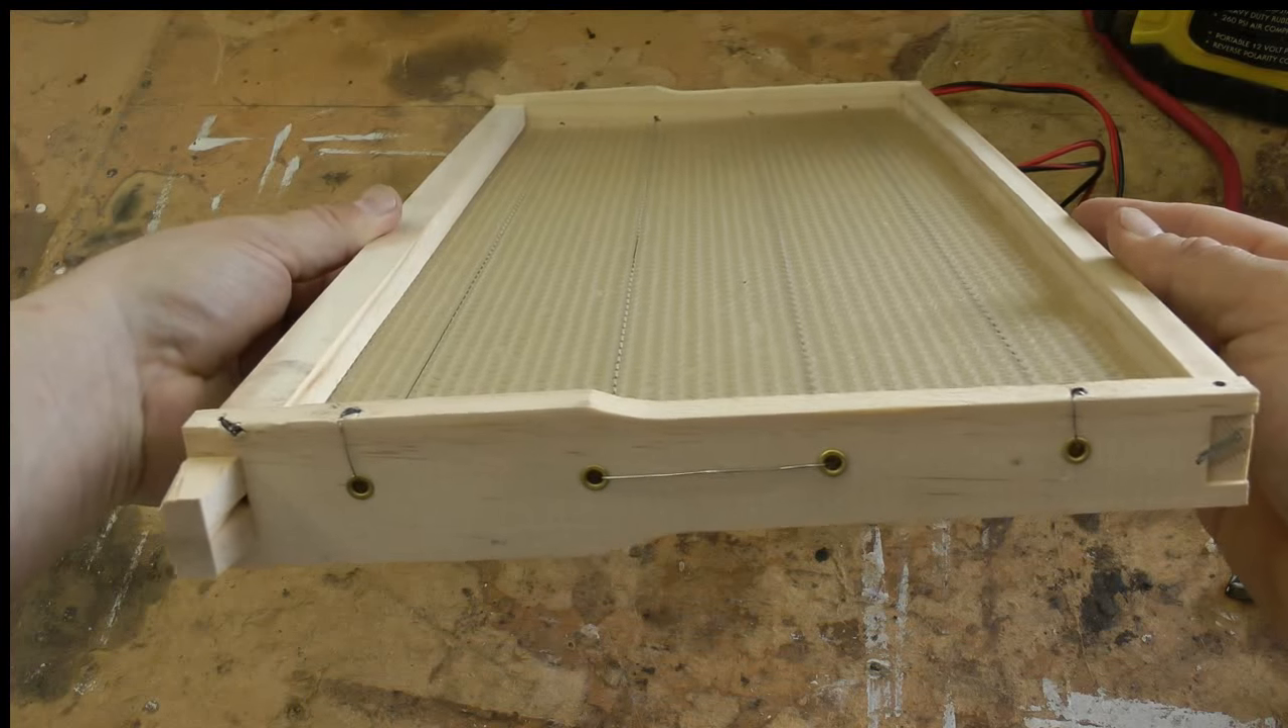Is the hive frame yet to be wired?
No.